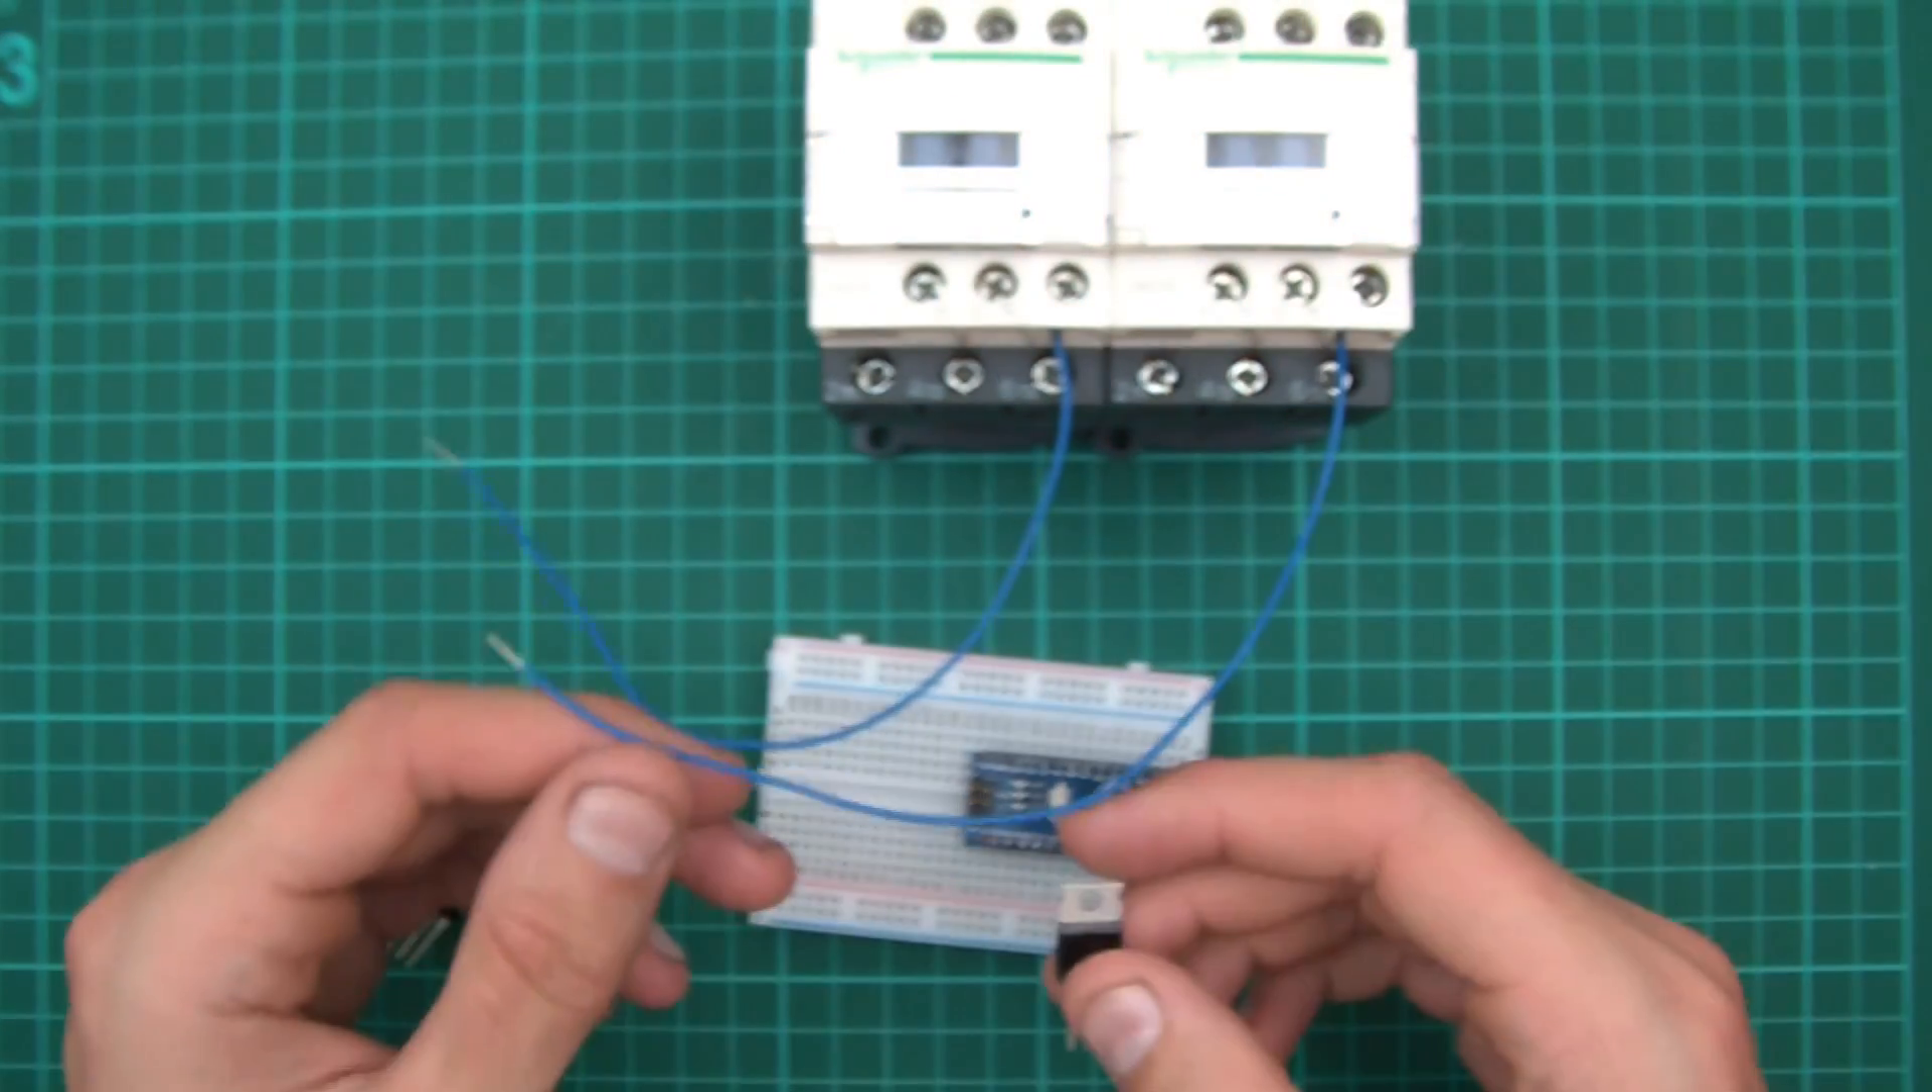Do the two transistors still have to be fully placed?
Yes.